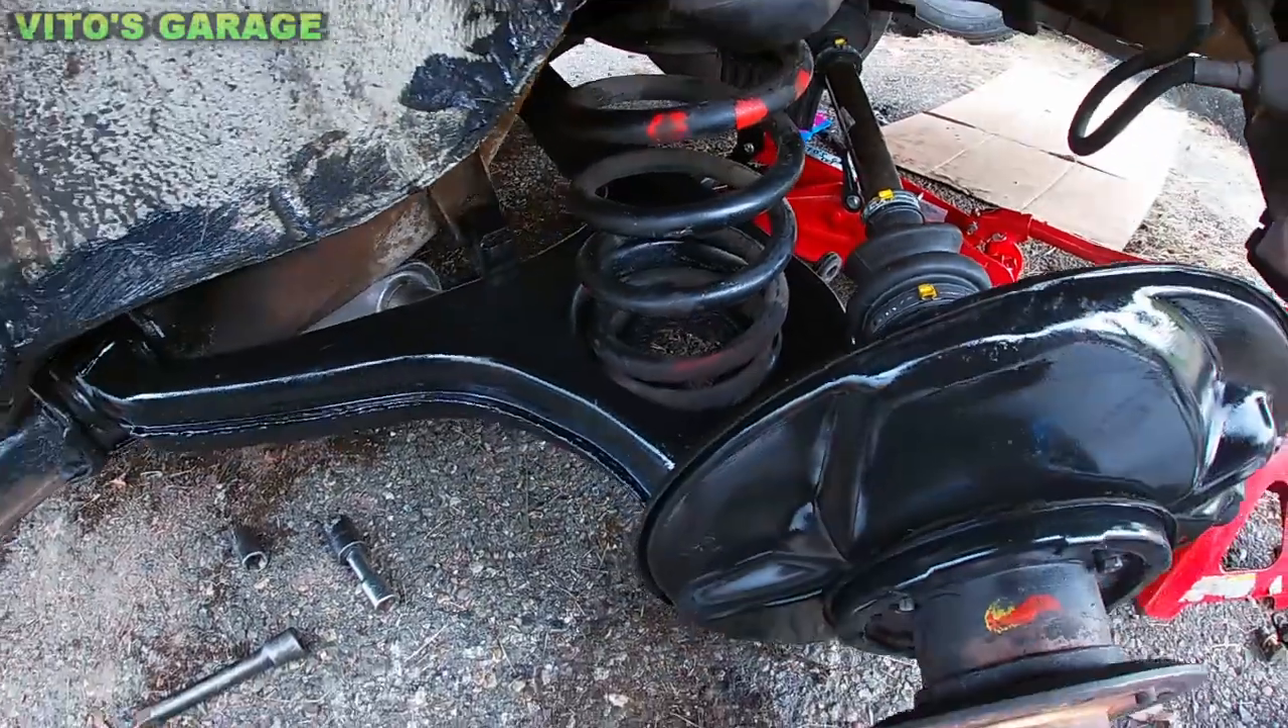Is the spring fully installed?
Yes.